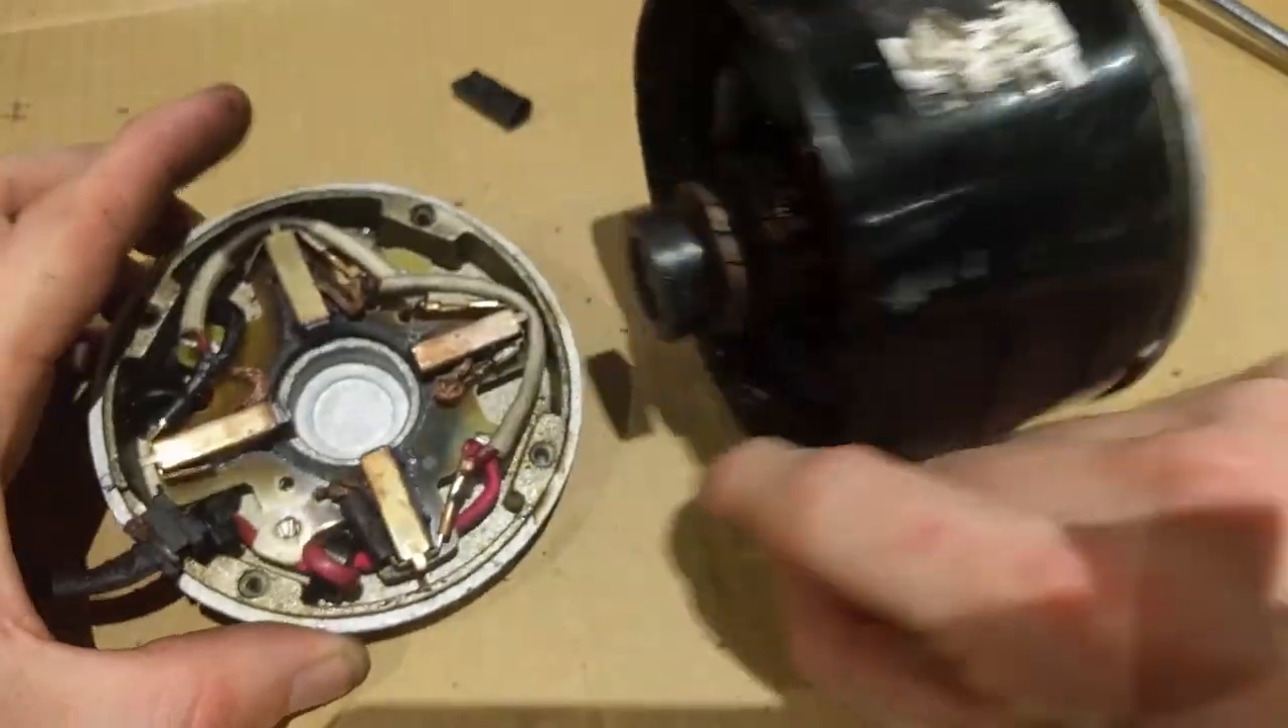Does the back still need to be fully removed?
No.